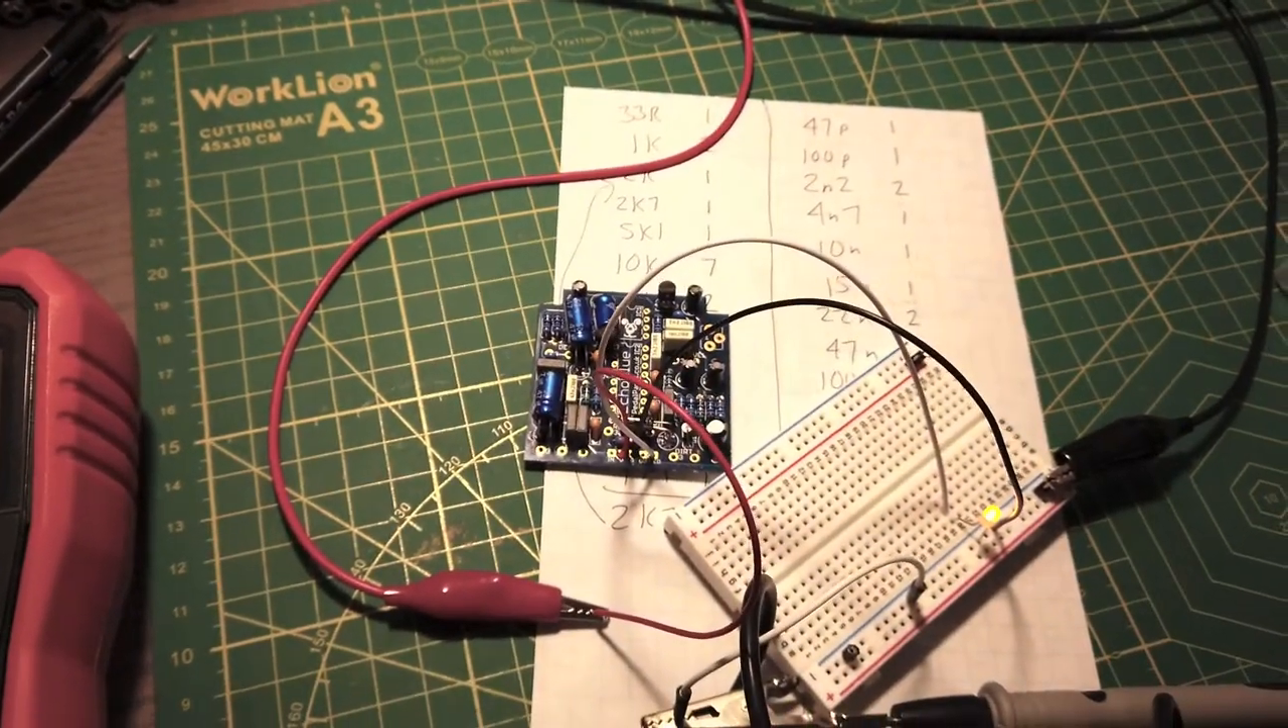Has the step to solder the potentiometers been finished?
No.